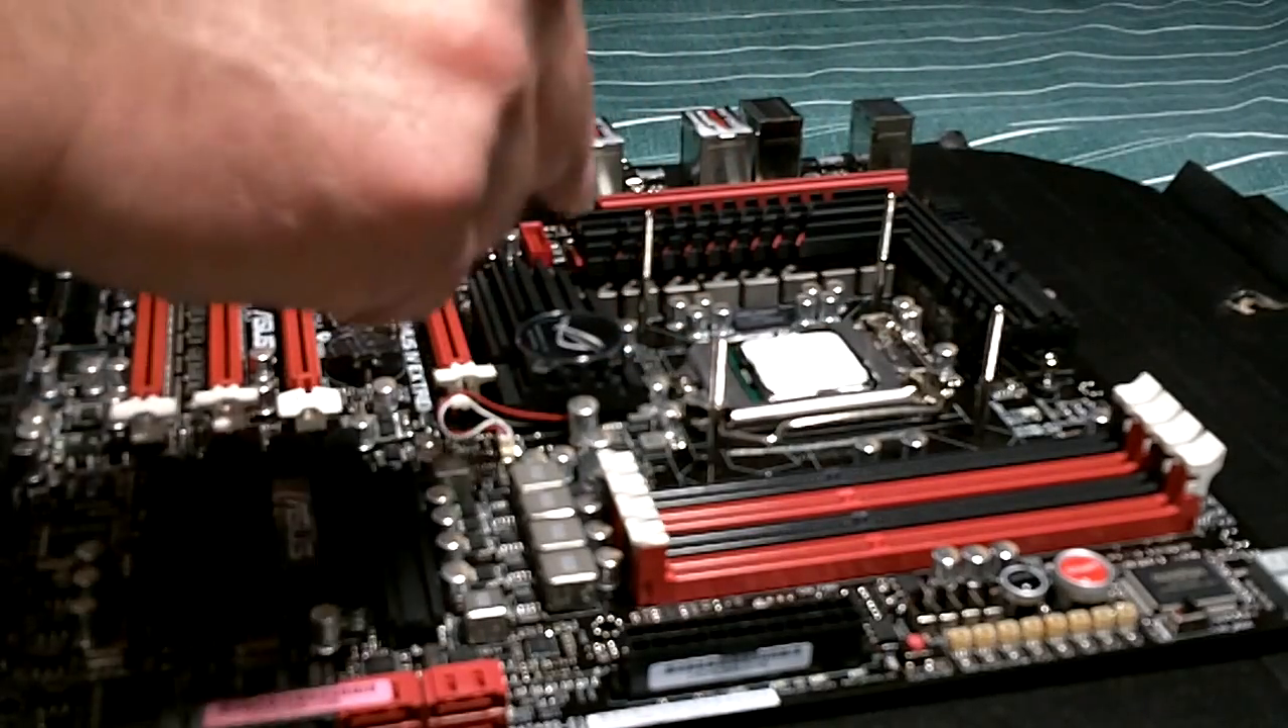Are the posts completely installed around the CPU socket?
Yes.